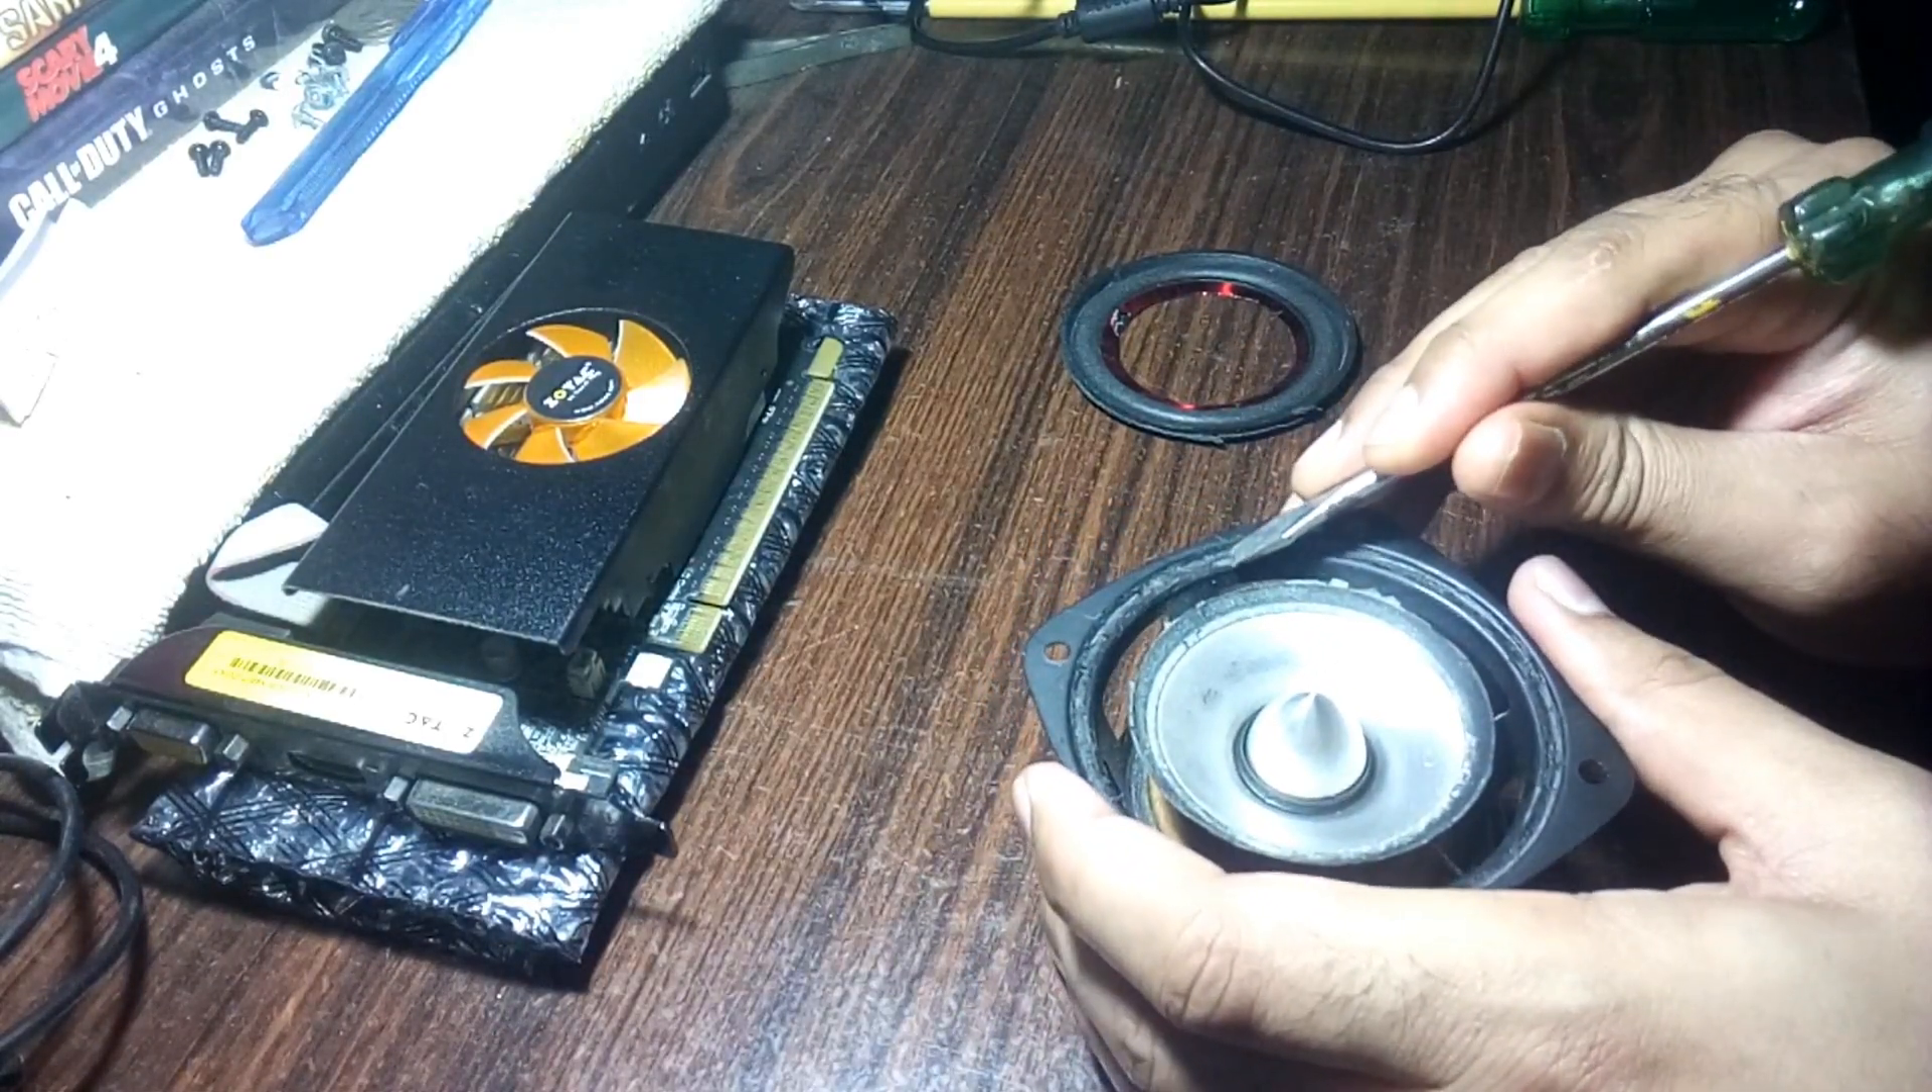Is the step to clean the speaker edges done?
No.